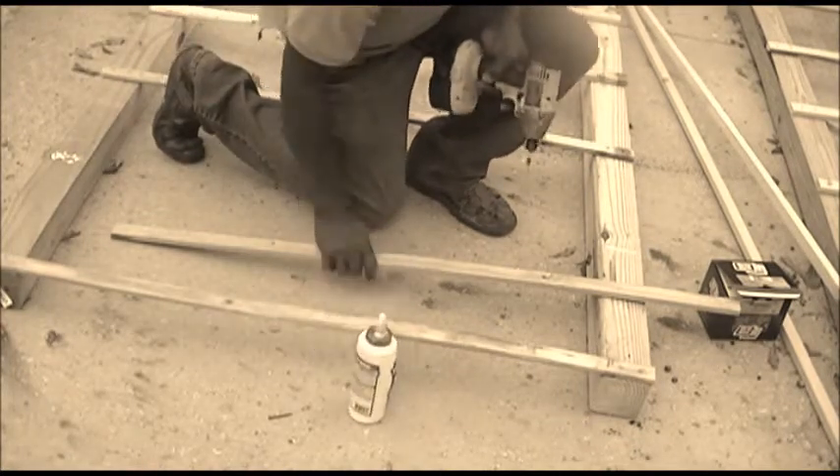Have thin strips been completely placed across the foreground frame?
No.